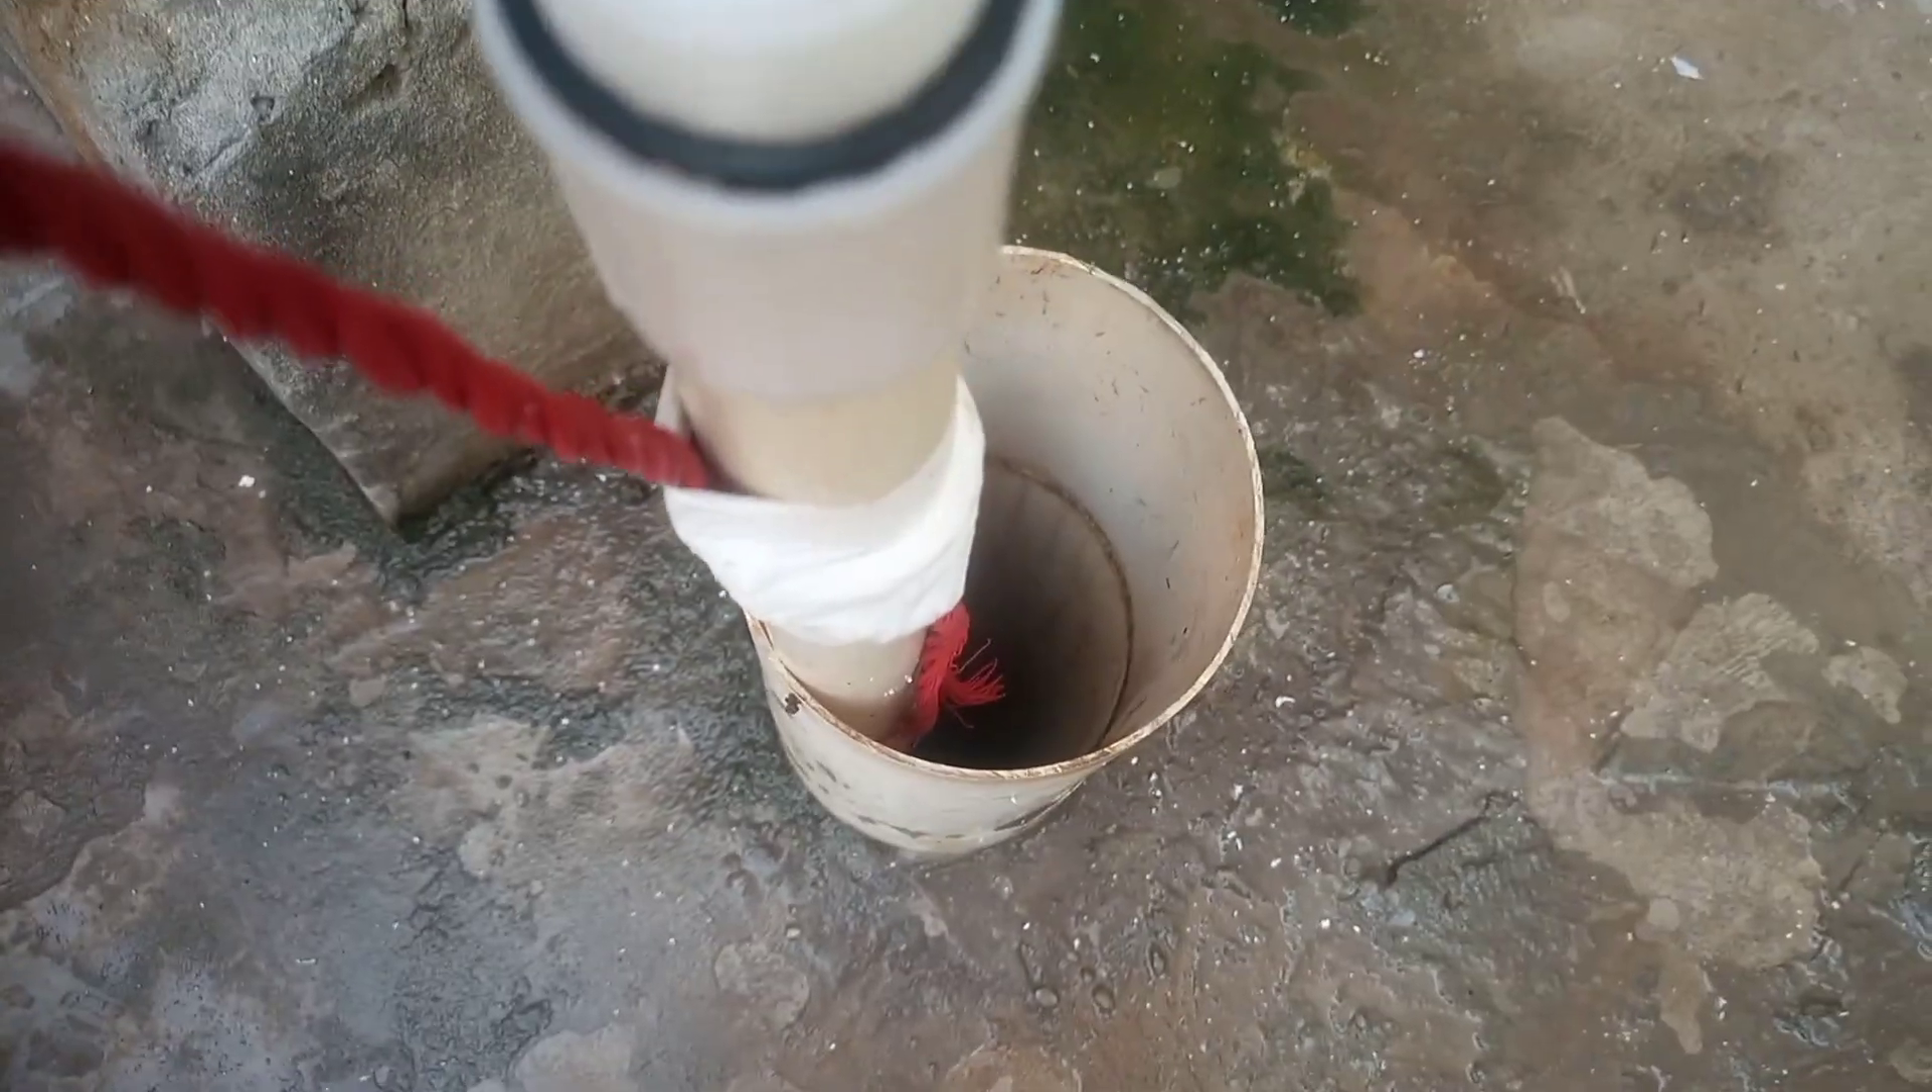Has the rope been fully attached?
Yes.